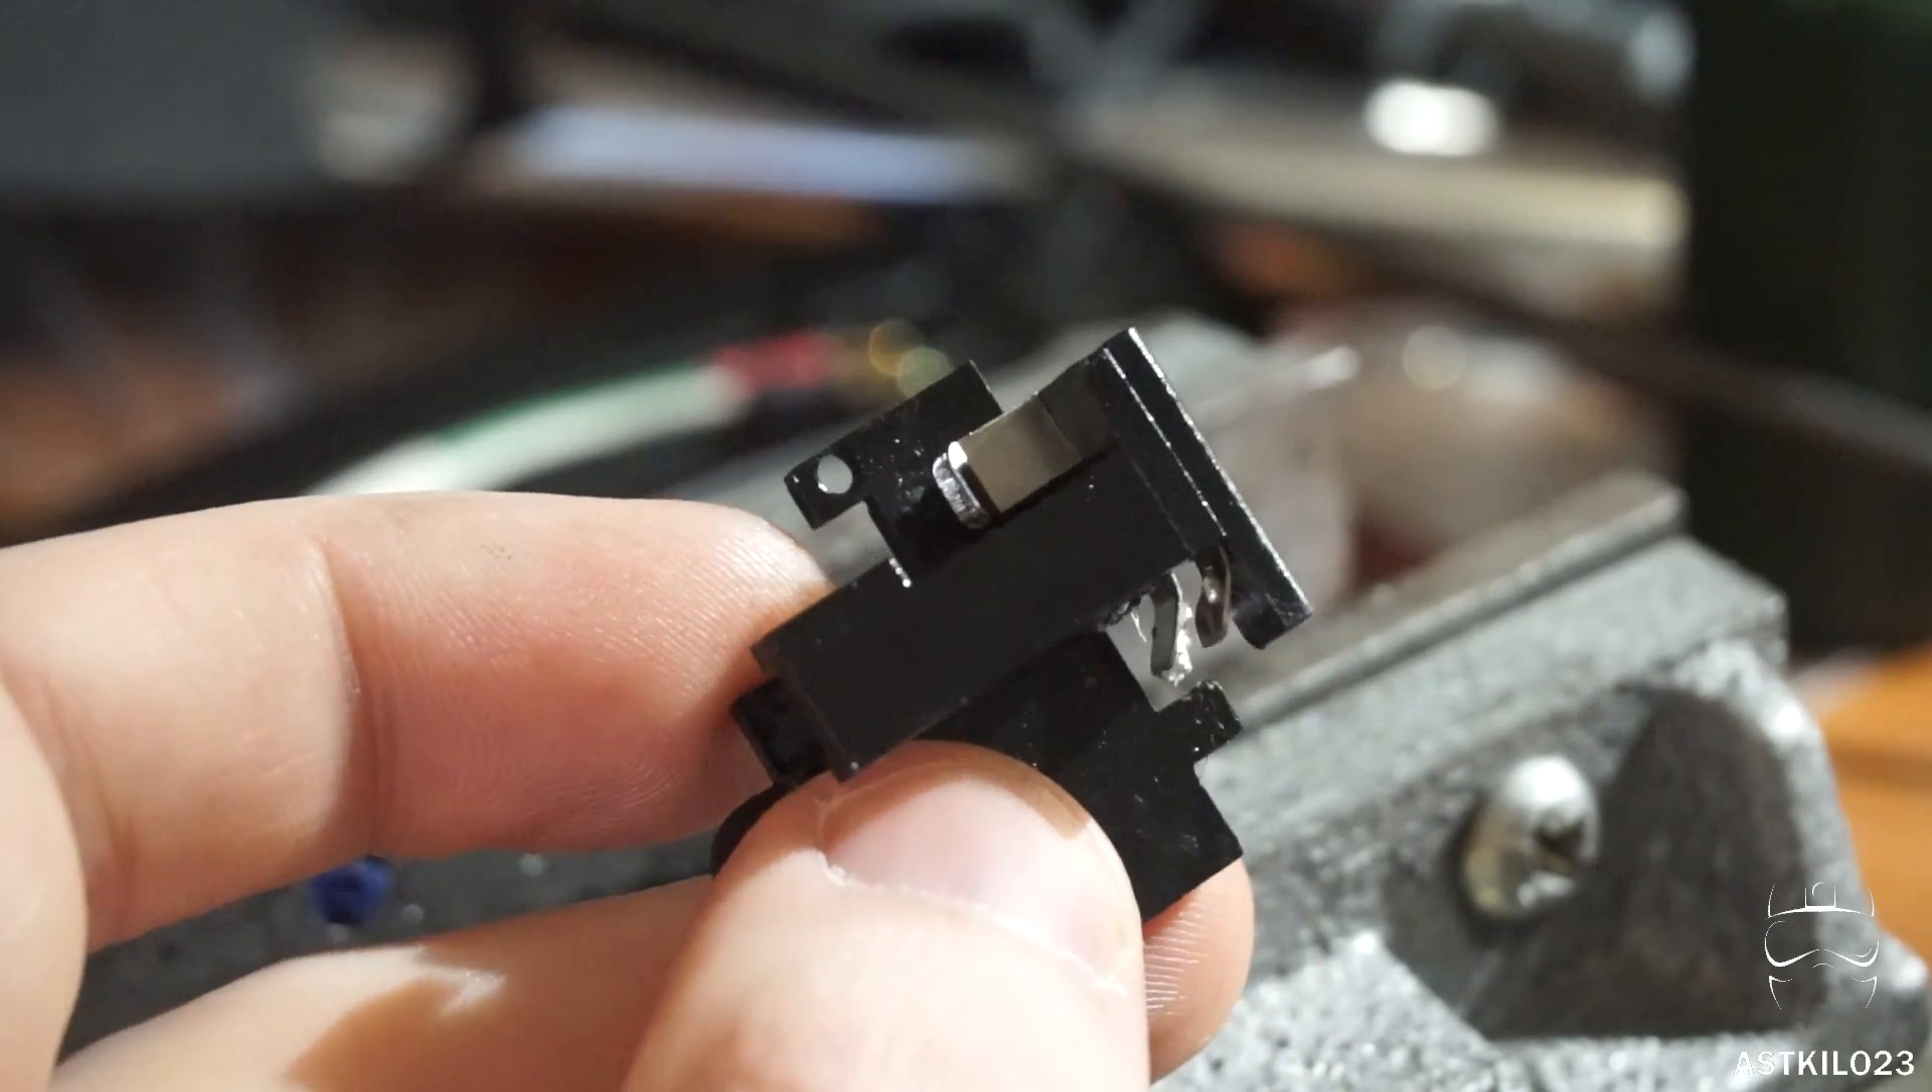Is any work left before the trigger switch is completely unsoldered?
No.